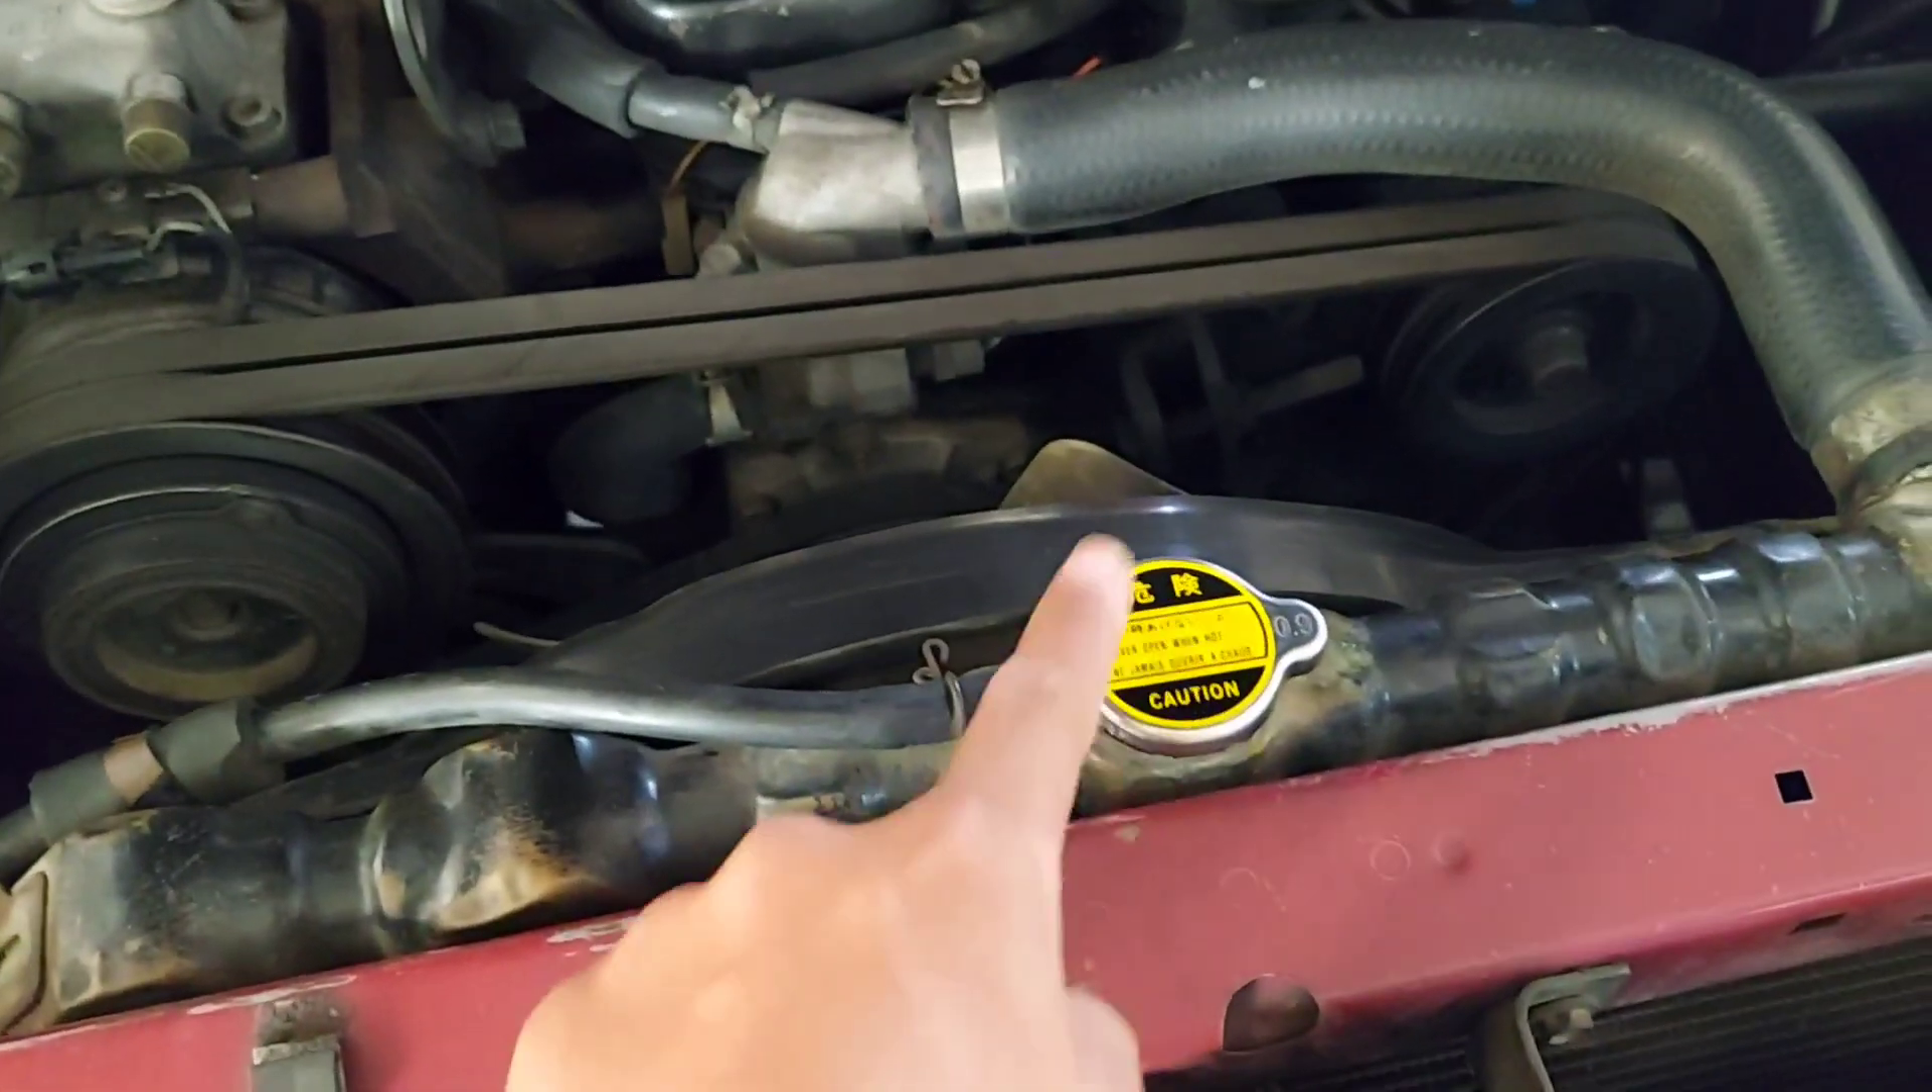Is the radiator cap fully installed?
Yes.